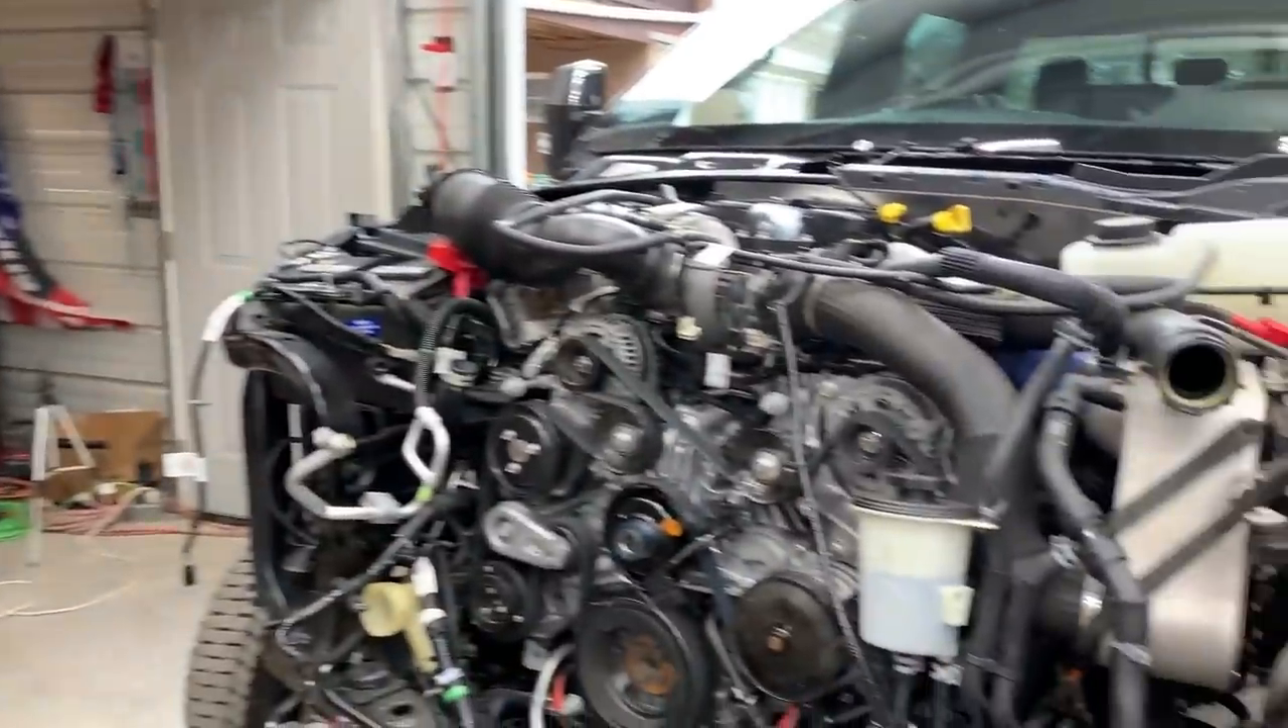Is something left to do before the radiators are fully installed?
Yes.